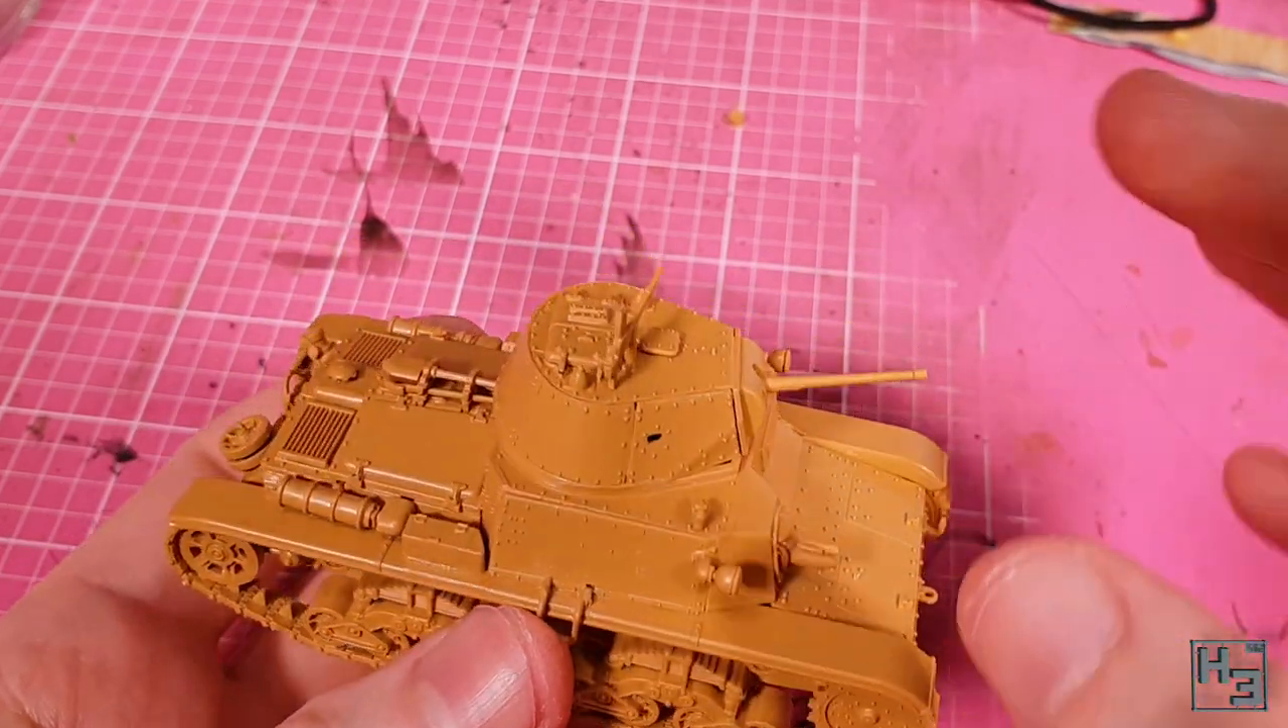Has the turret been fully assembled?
Yes.